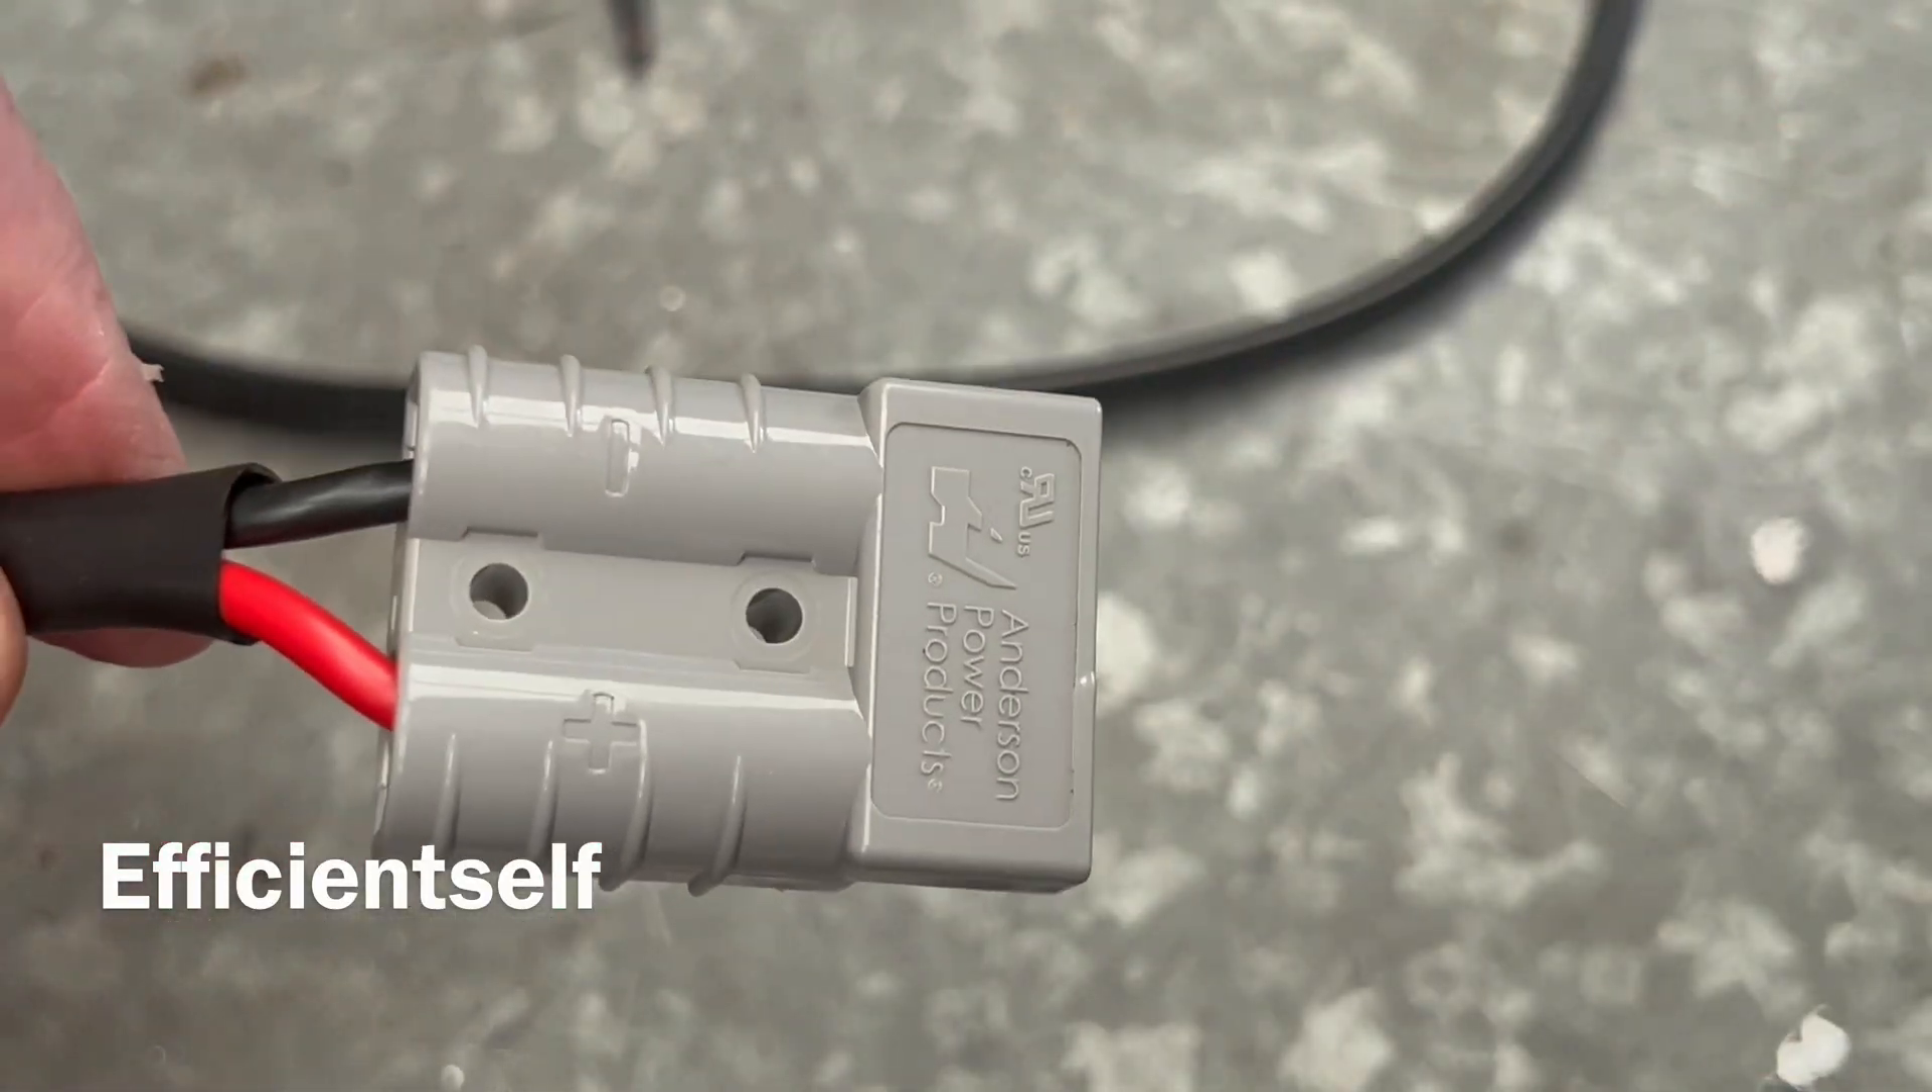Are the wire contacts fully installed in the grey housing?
Yes.